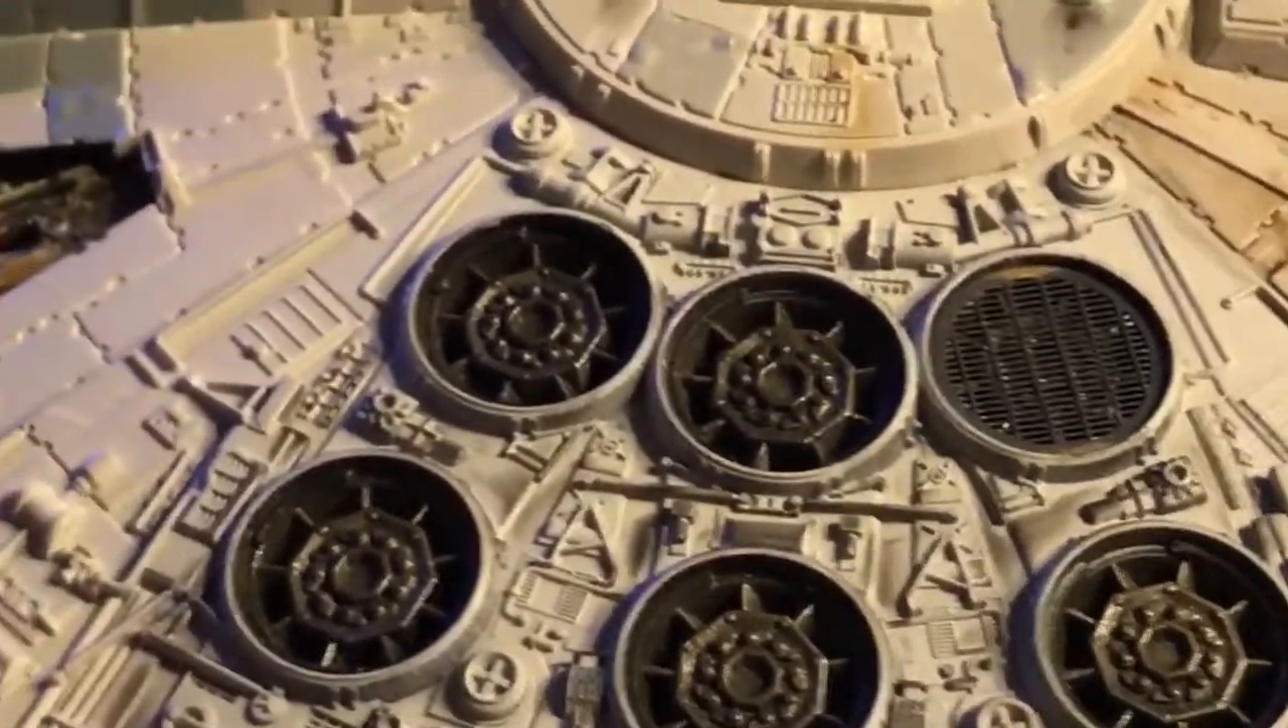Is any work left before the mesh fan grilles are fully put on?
Yes.